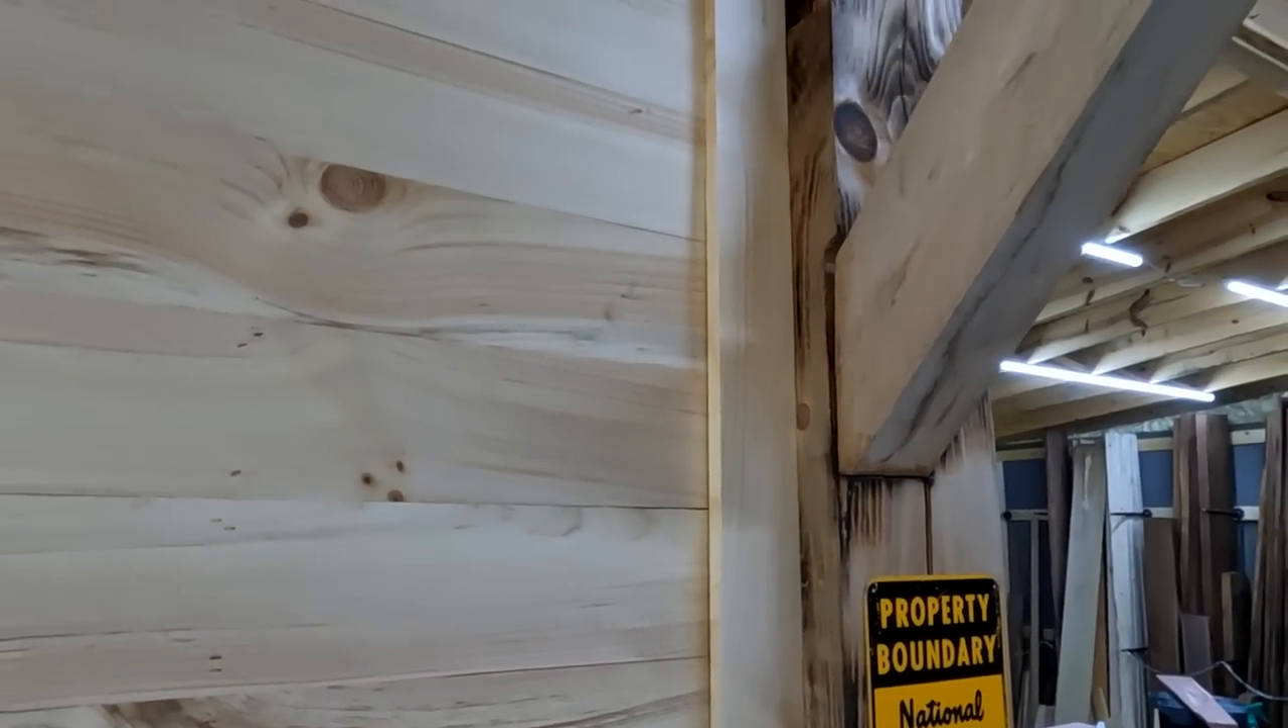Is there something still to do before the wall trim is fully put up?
No.